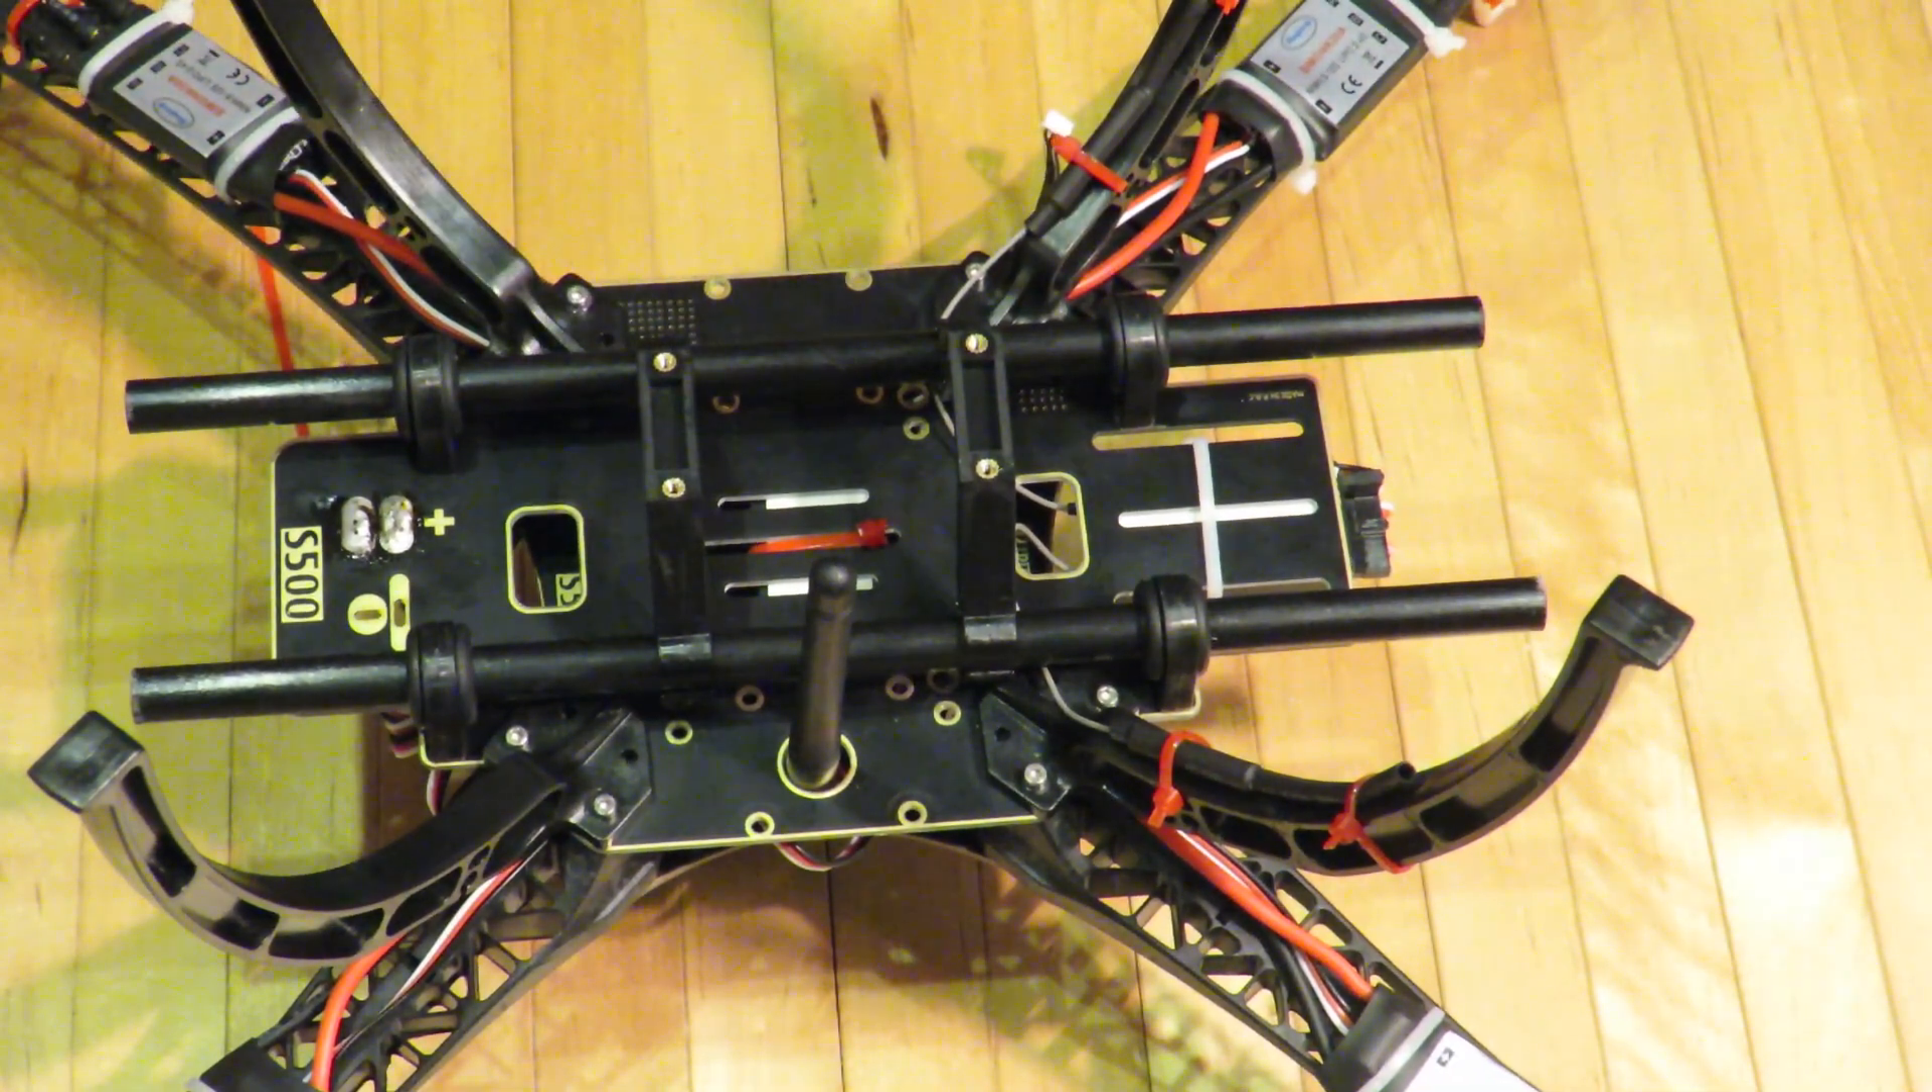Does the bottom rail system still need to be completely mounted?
No.